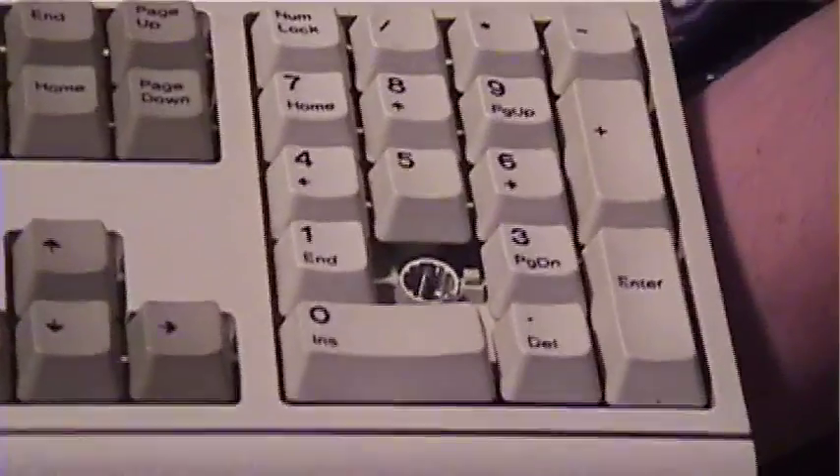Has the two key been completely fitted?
No.